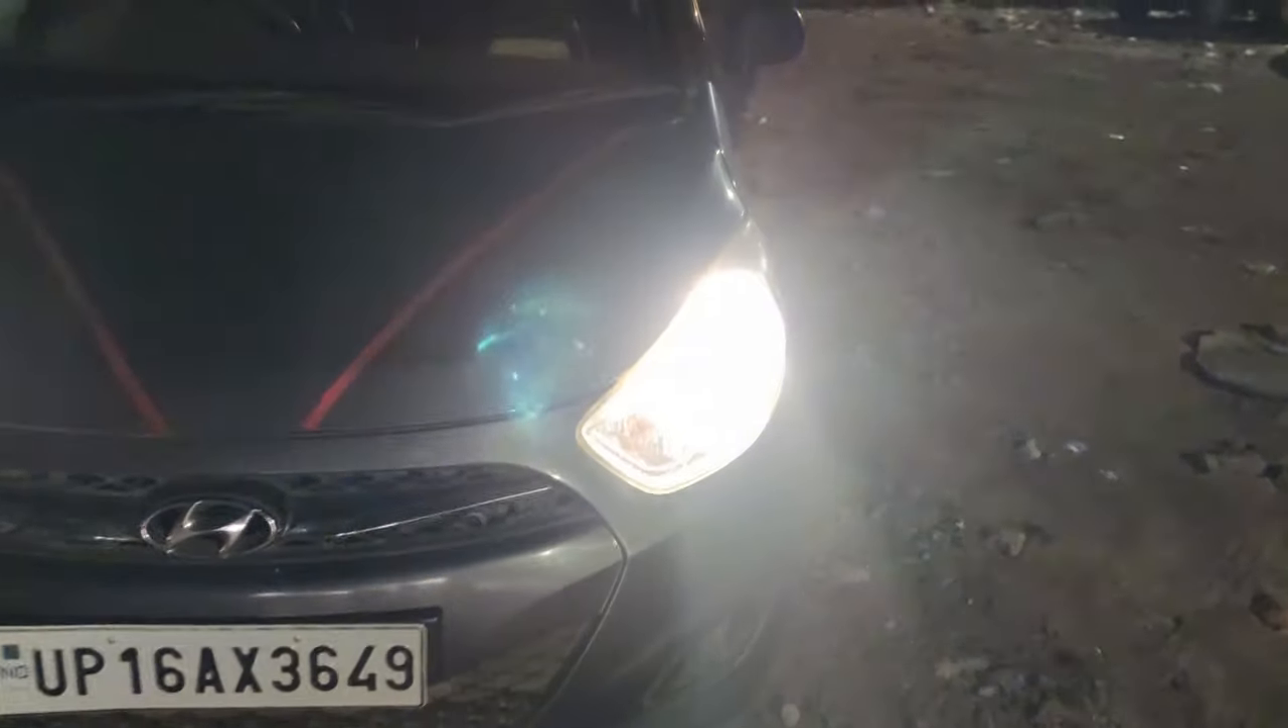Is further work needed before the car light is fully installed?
No.